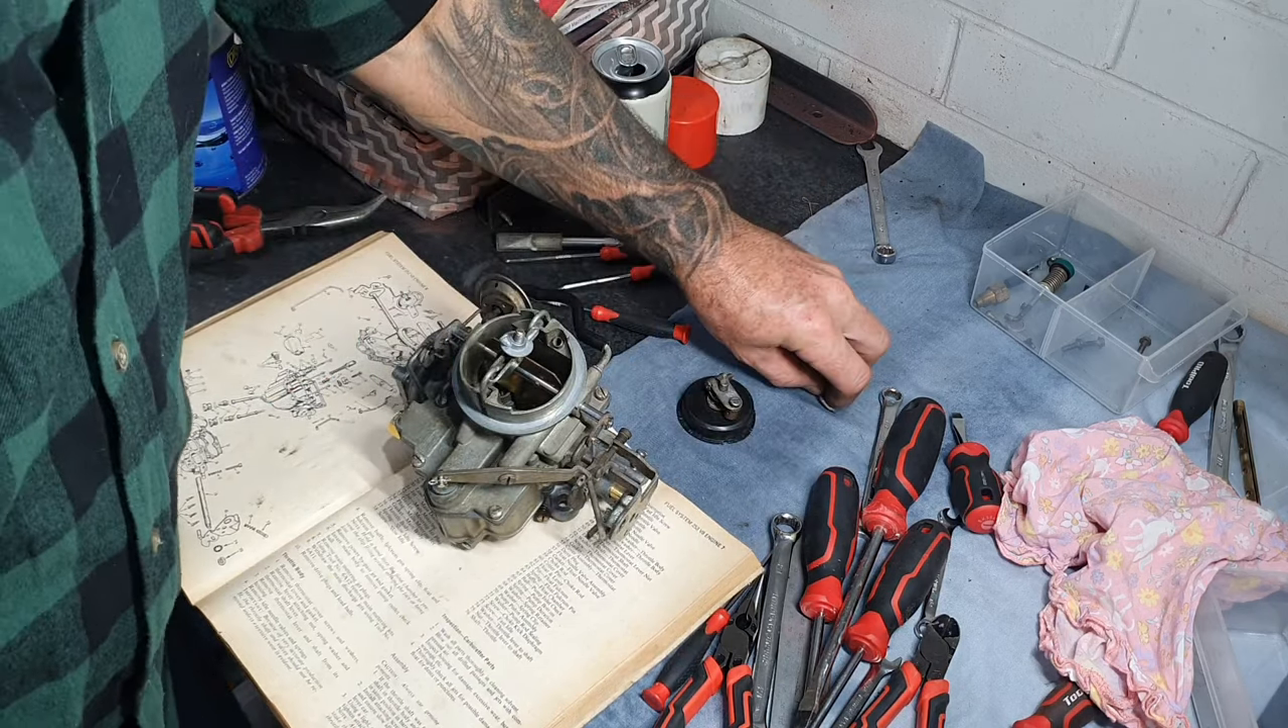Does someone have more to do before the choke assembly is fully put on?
Yes.